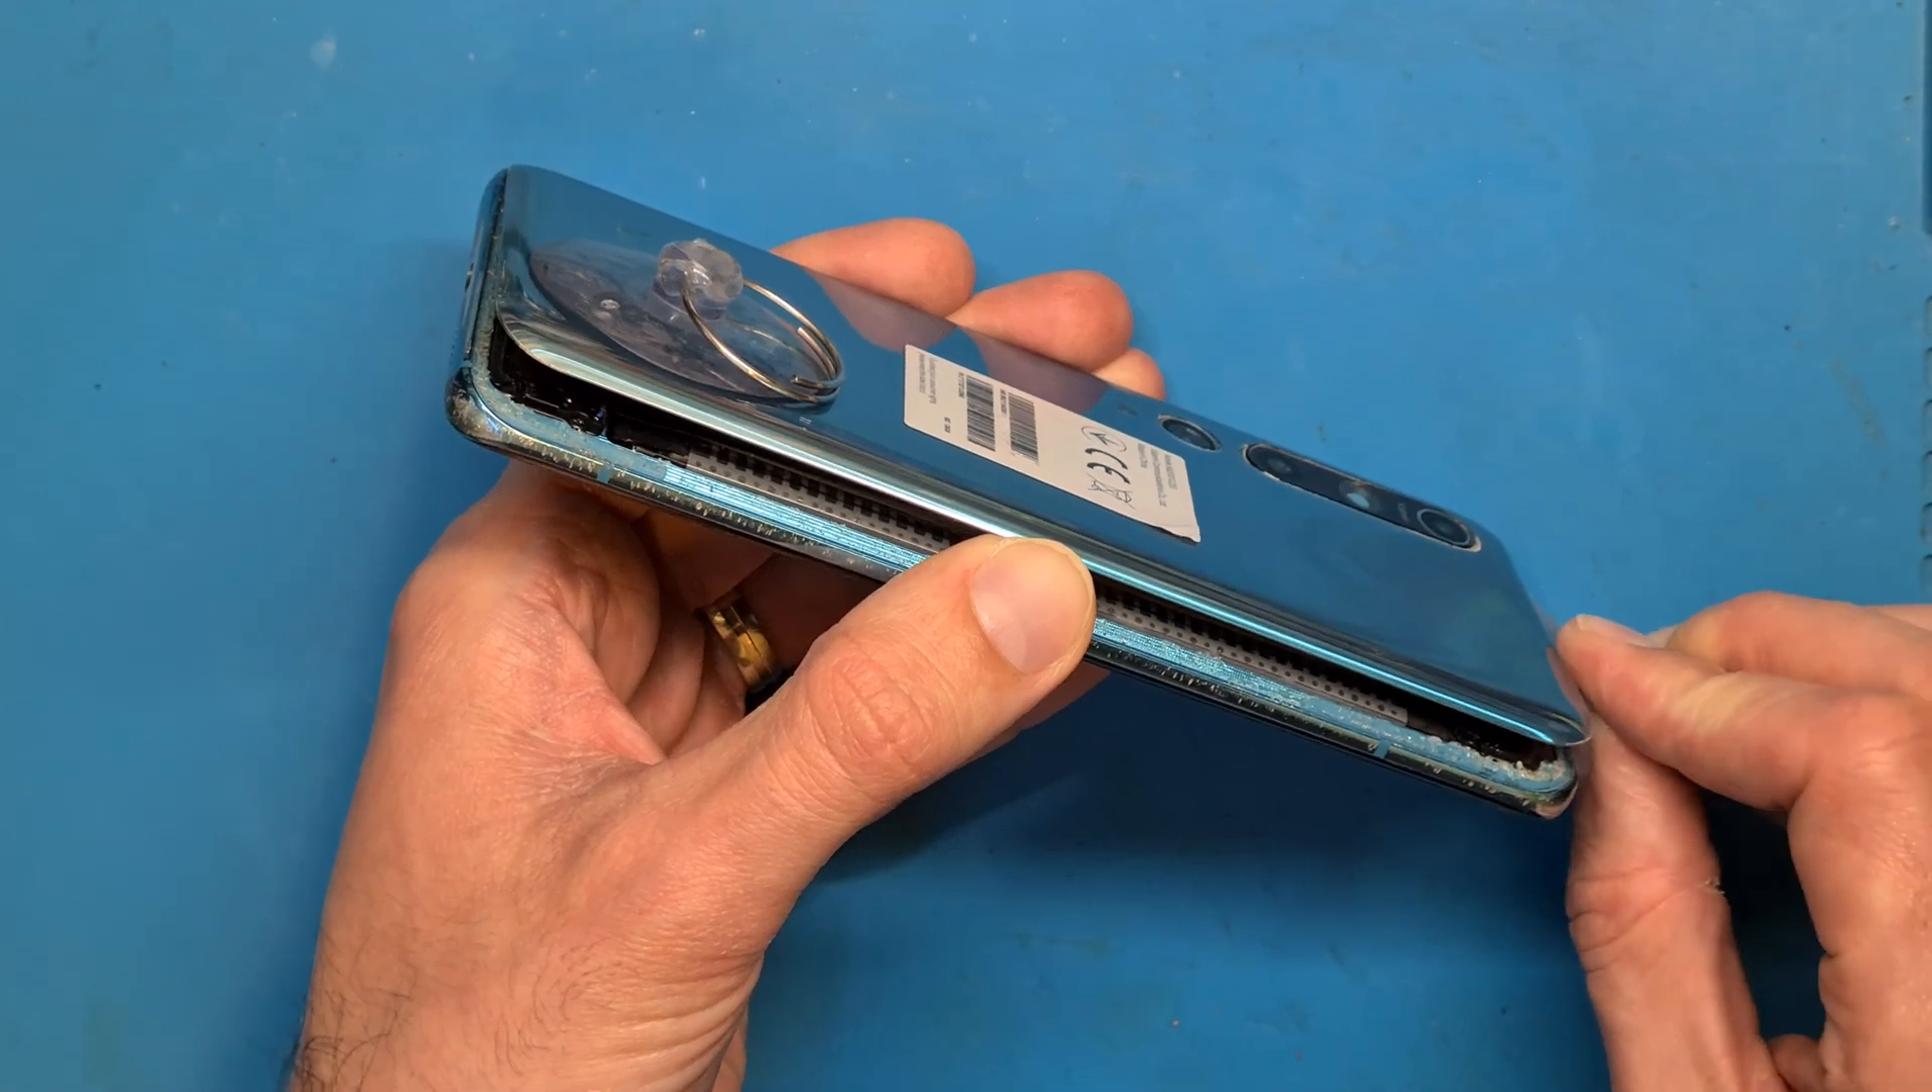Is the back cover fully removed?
No.